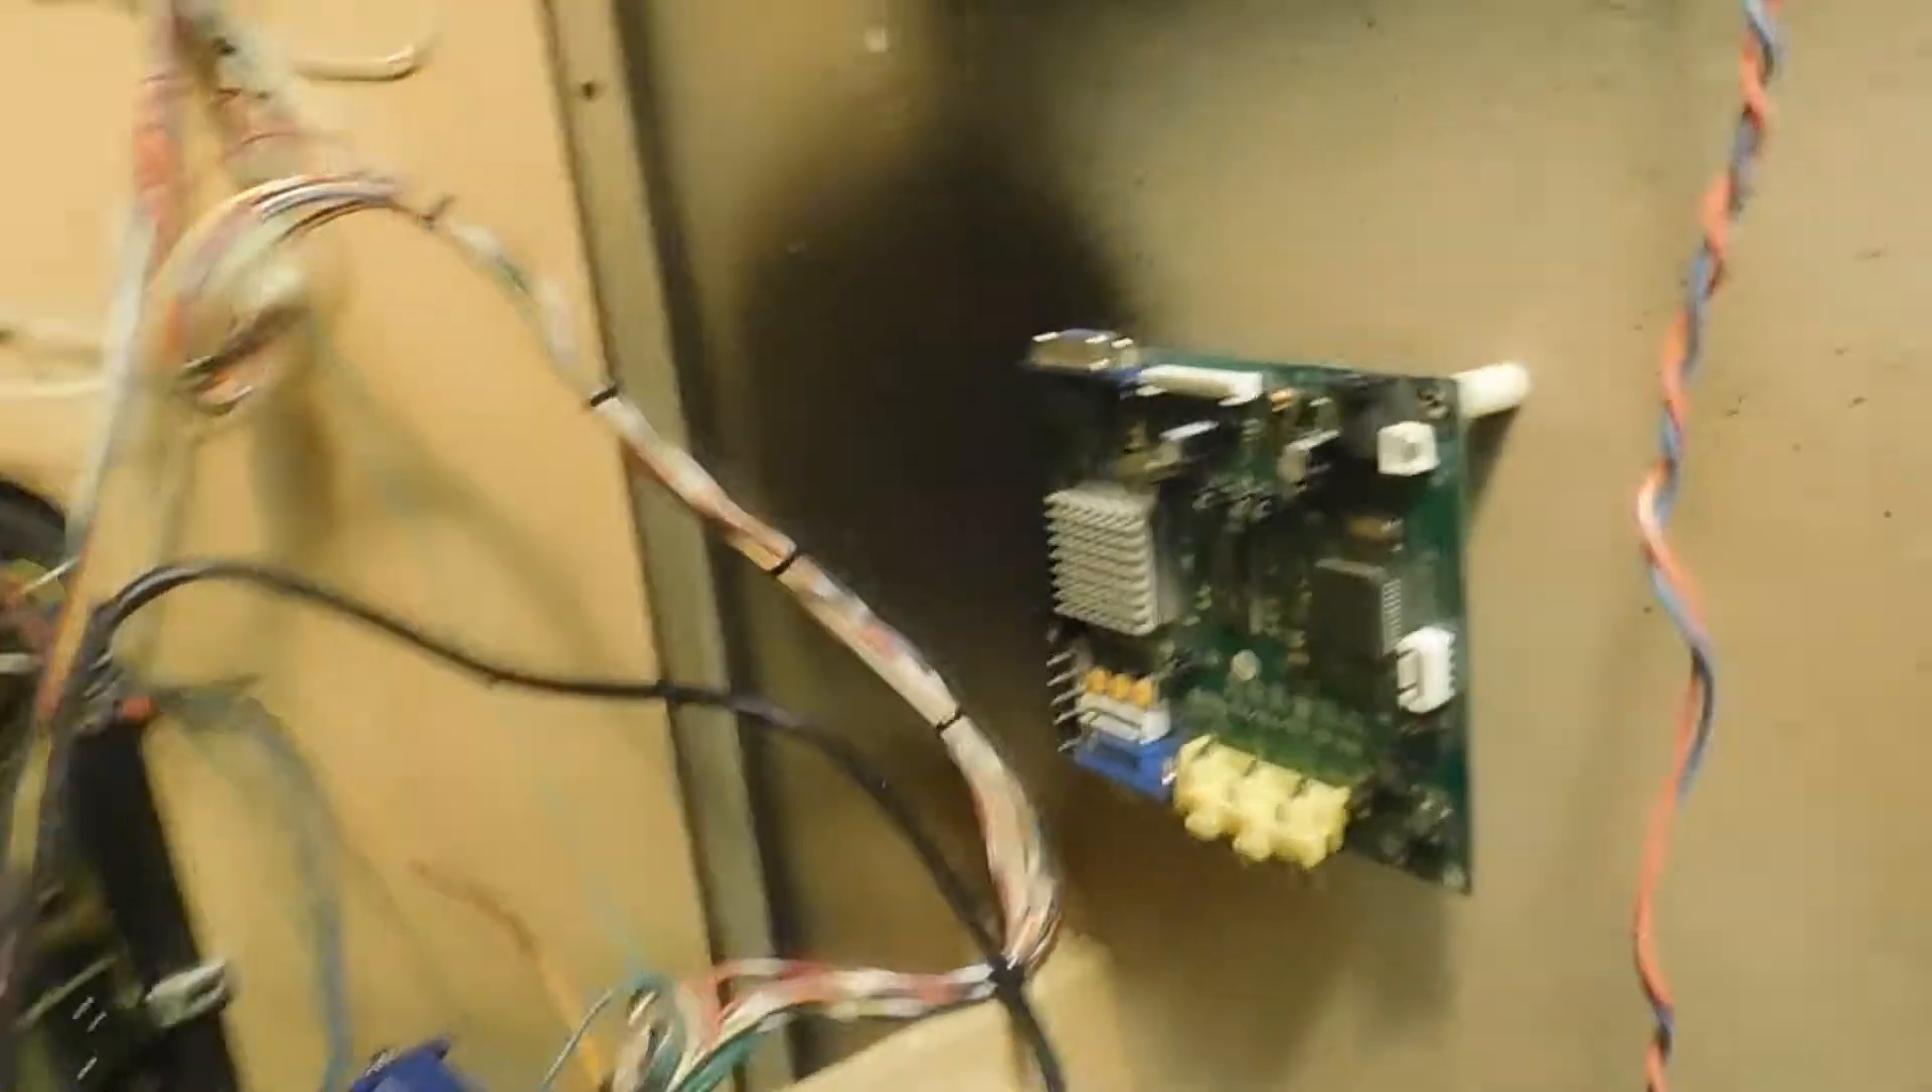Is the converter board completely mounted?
Yes.